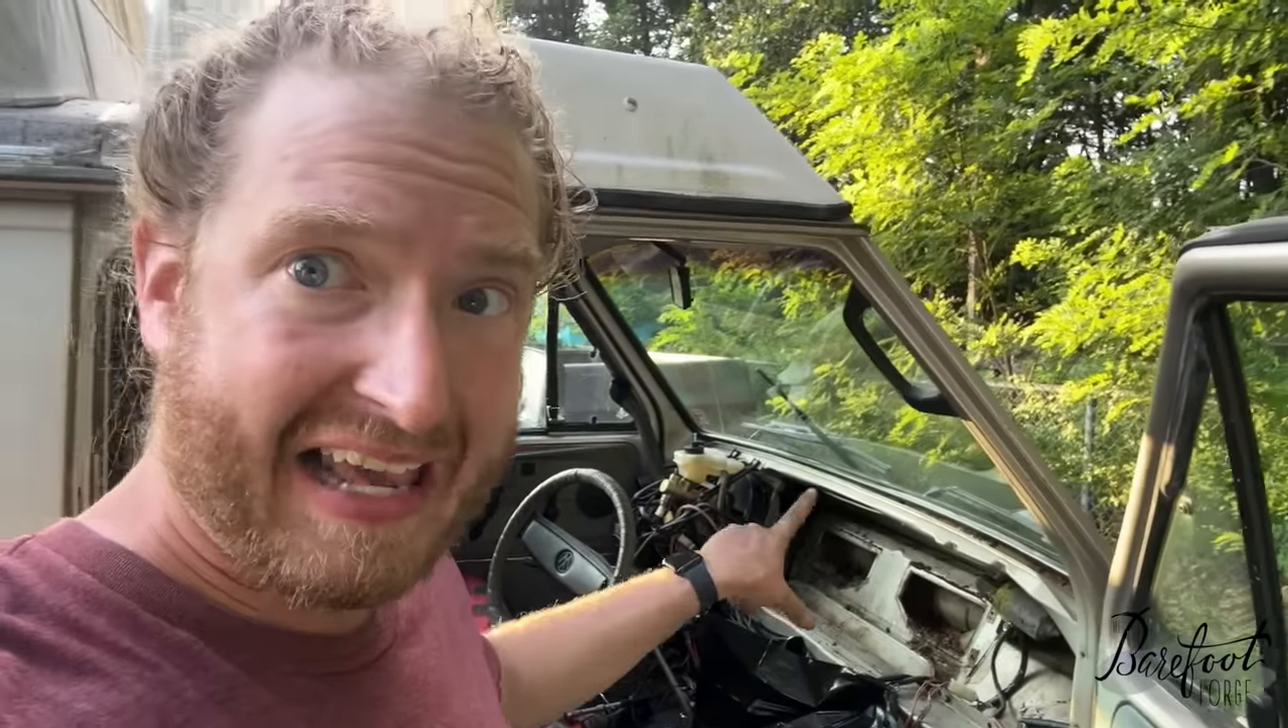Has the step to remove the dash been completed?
Yes.